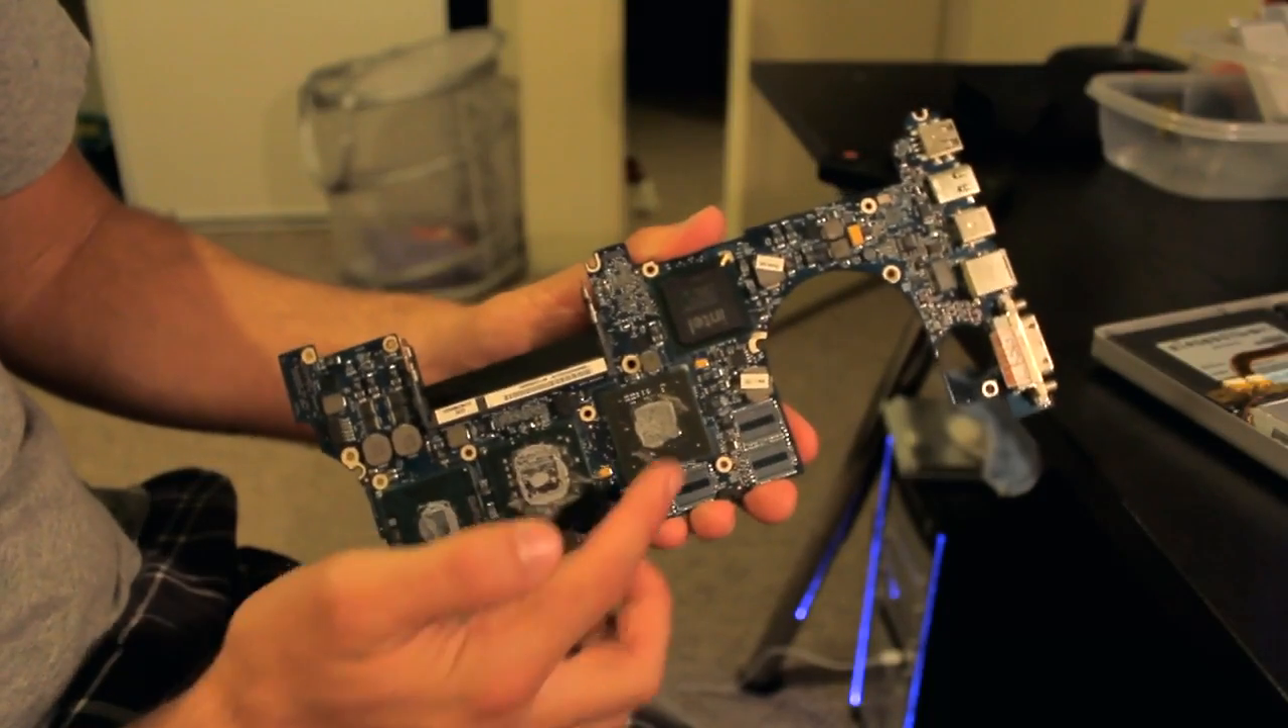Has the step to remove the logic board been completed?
Yes.